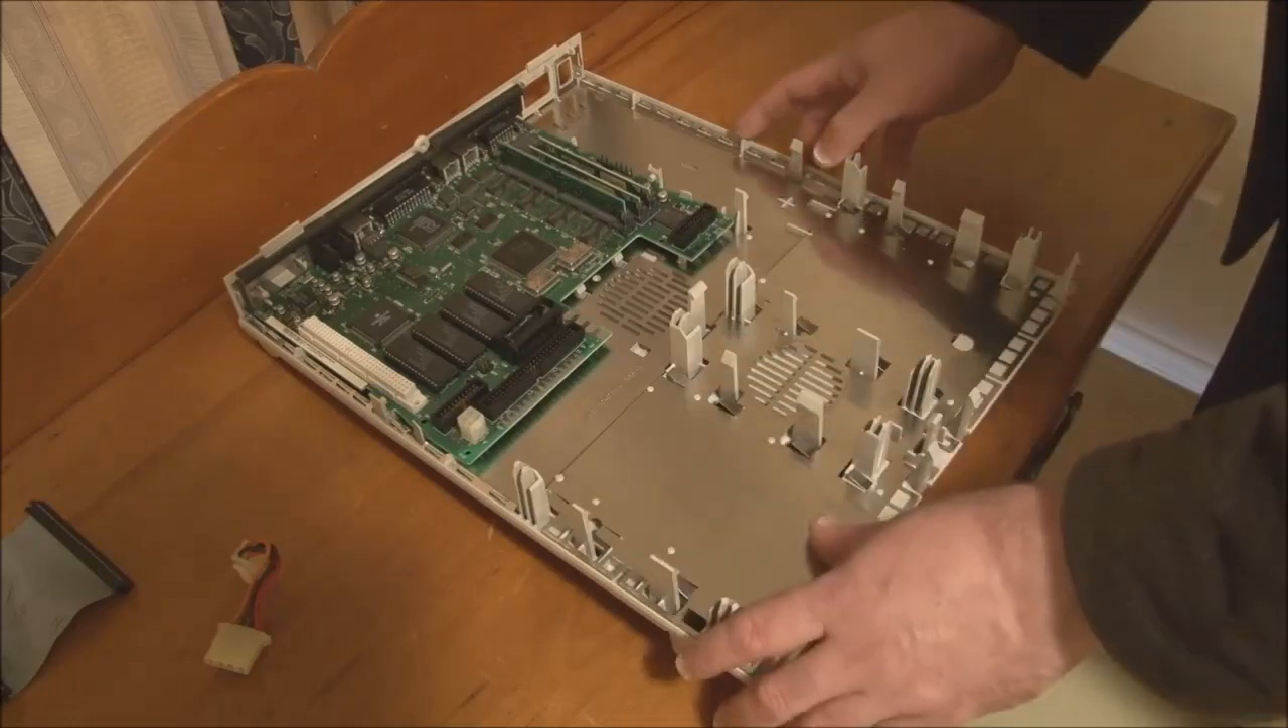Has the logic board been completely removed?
No.